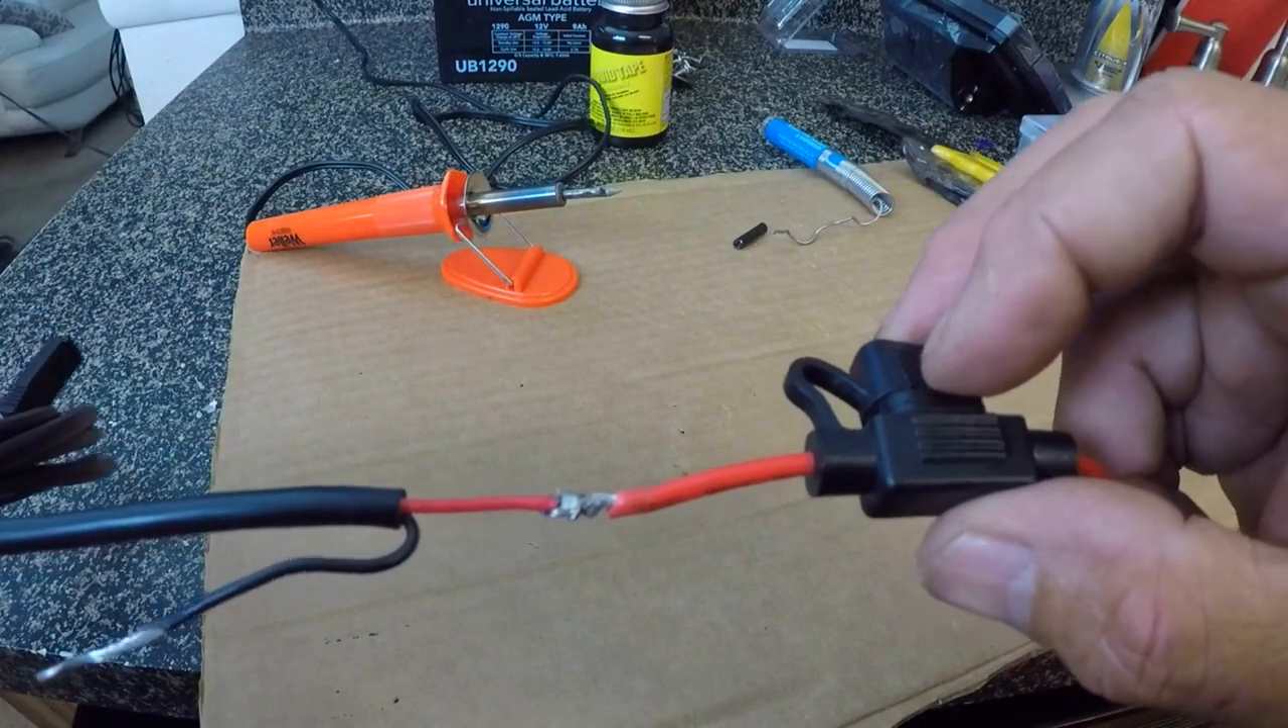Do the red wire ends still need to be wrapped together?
No.